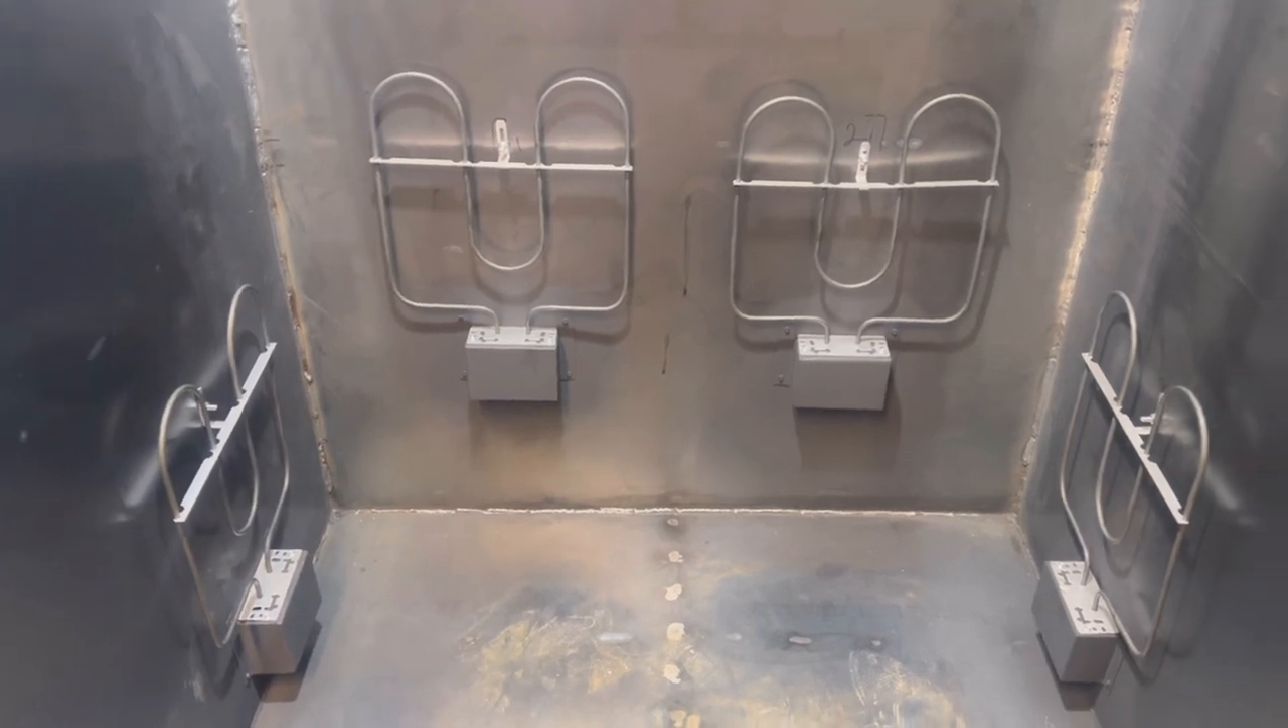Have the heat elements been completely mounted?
Yes.